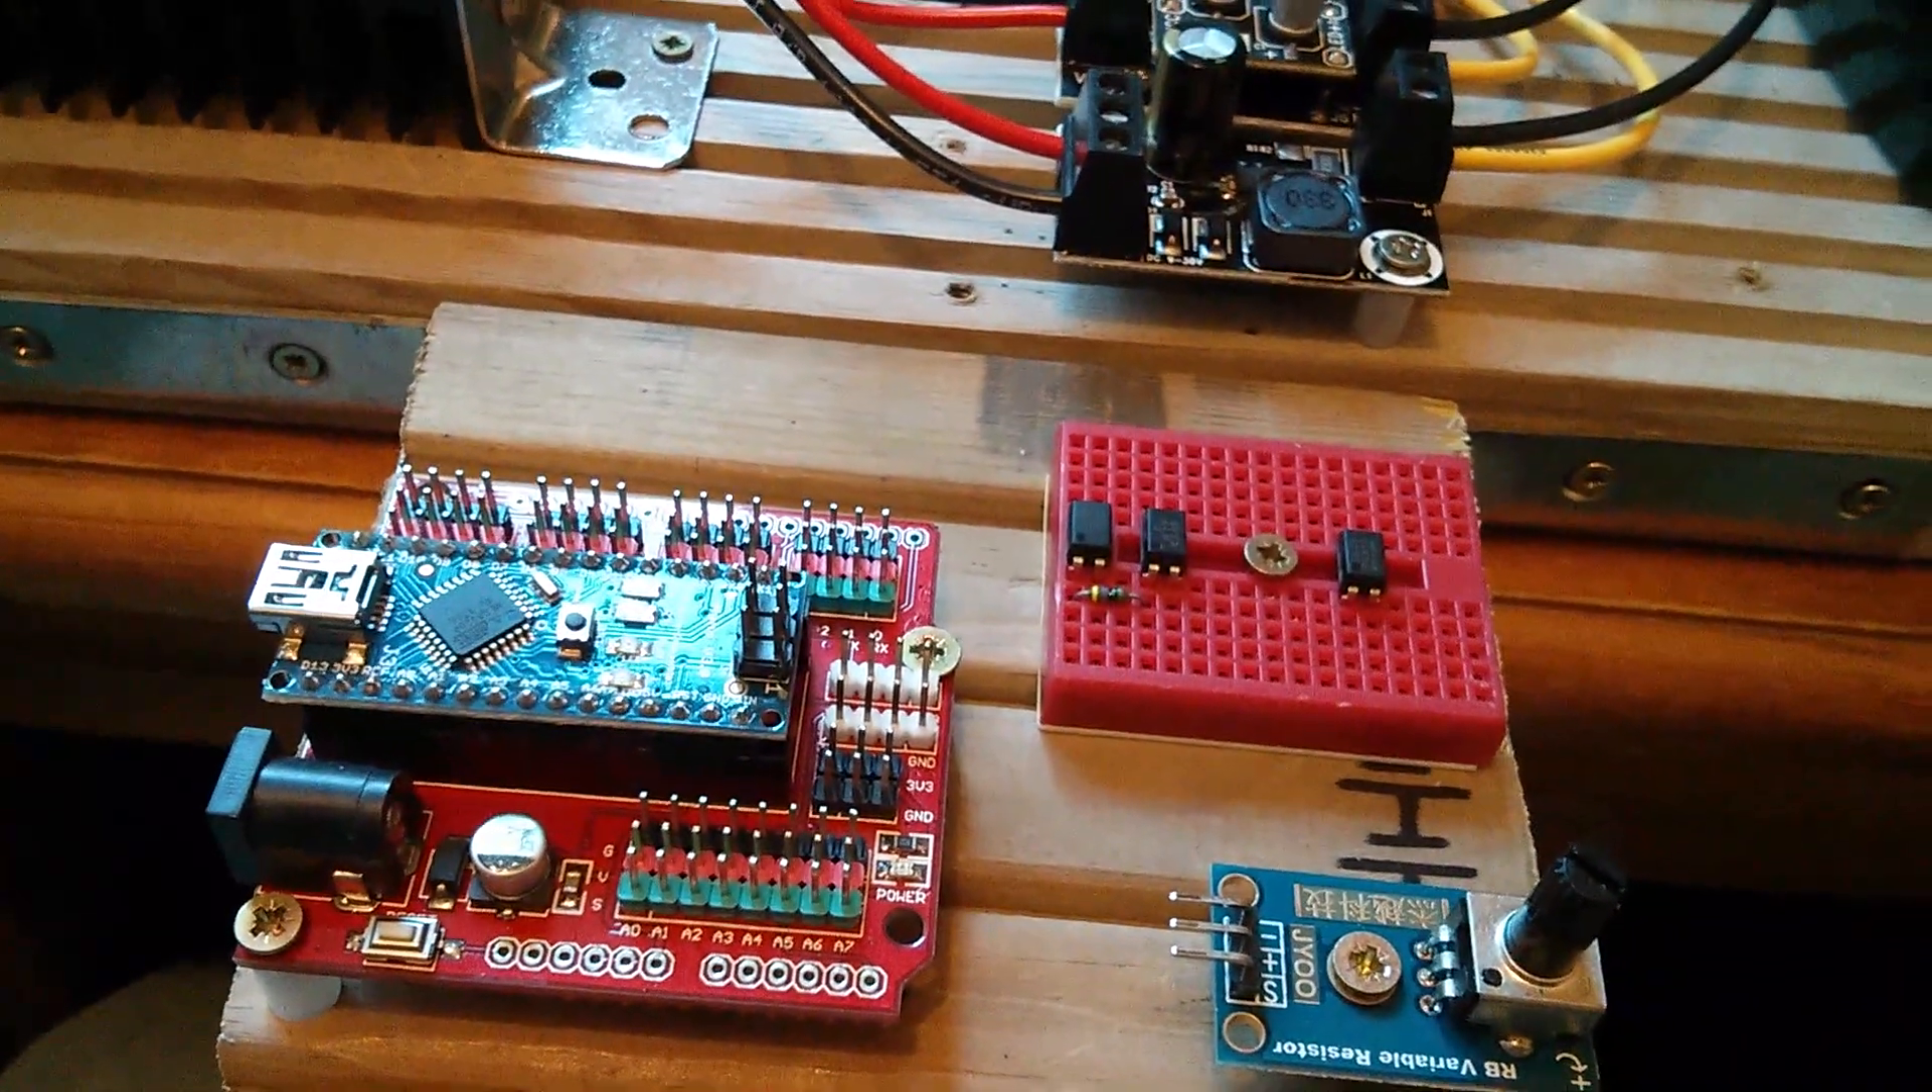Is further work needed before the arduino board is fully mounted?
No.